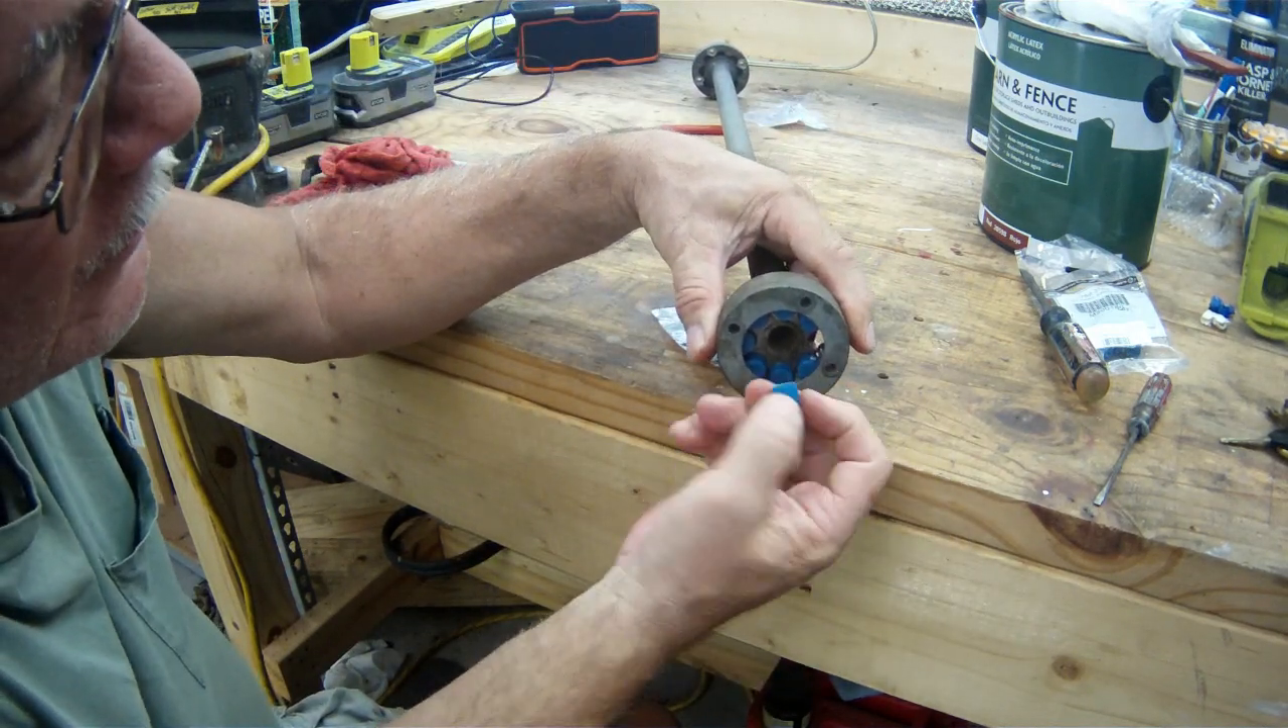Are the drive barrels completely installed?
No.